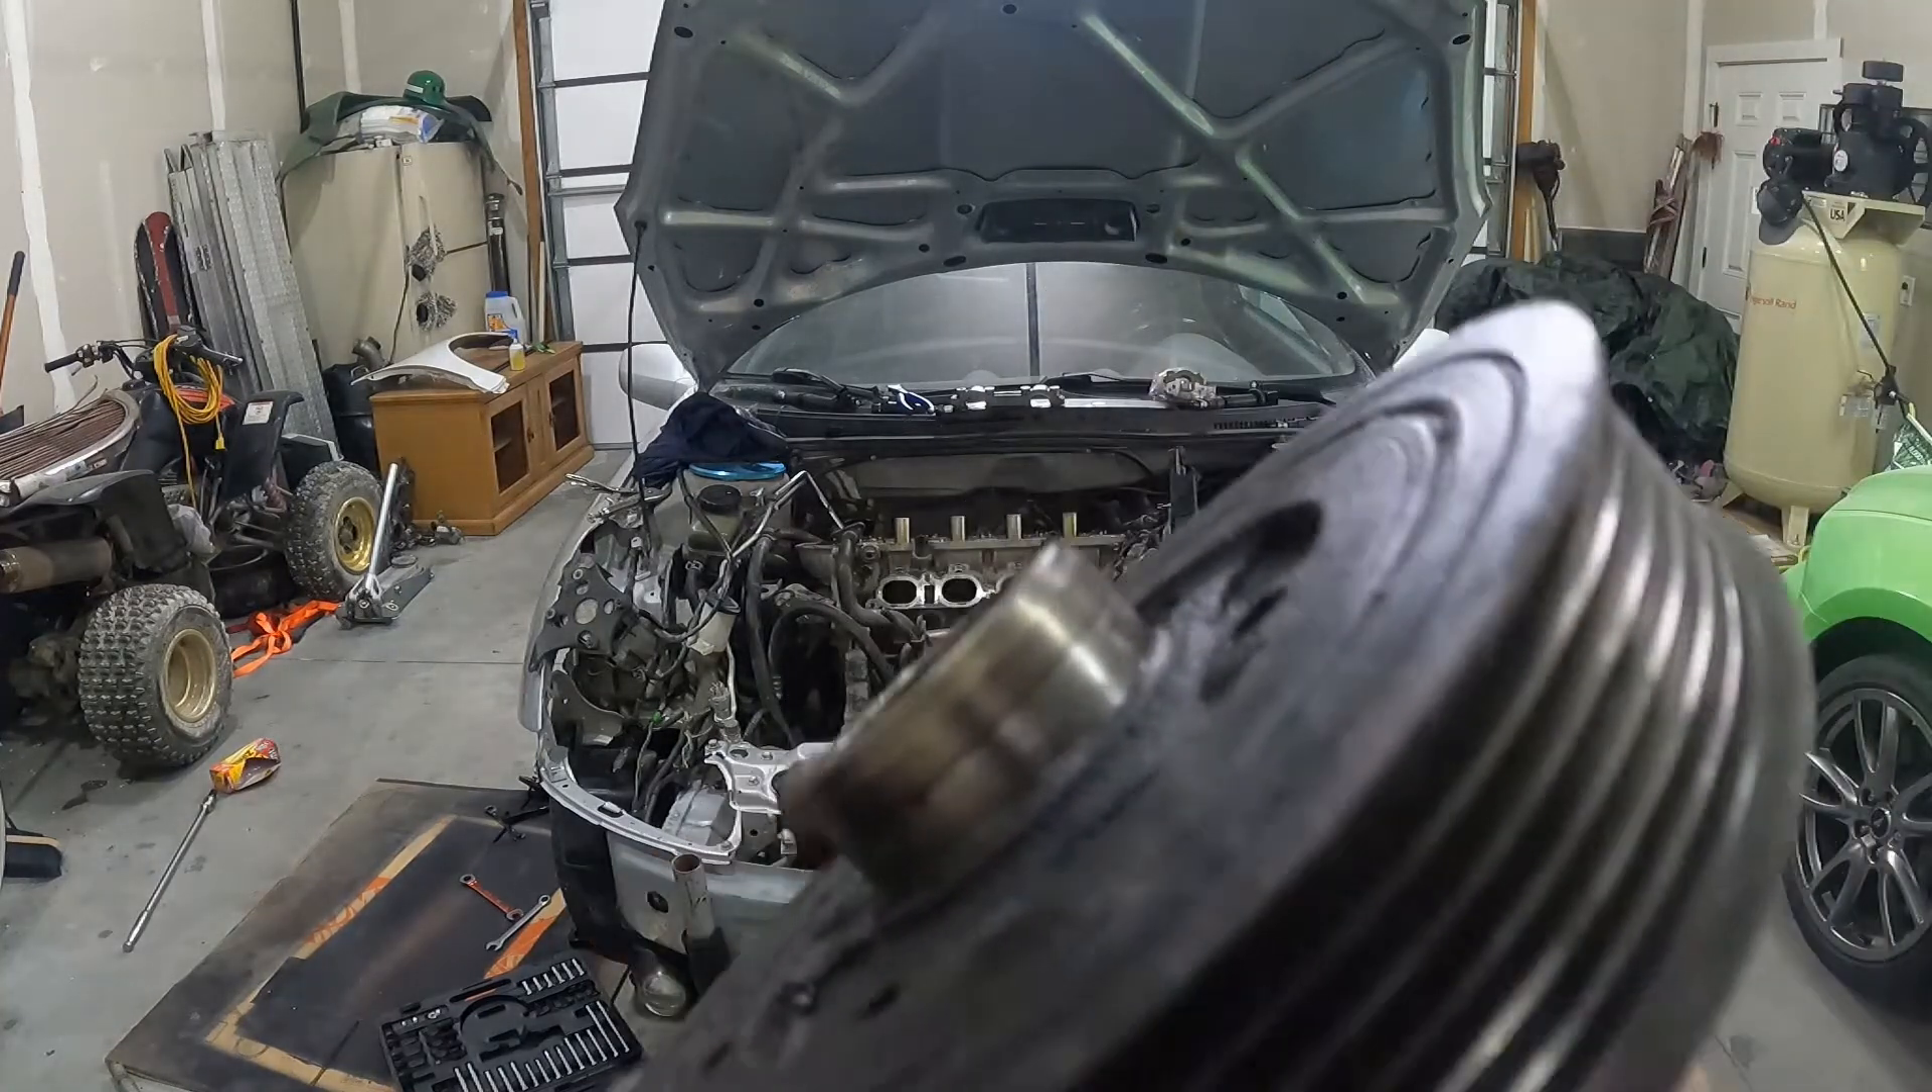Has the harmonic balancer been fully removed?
Yes.